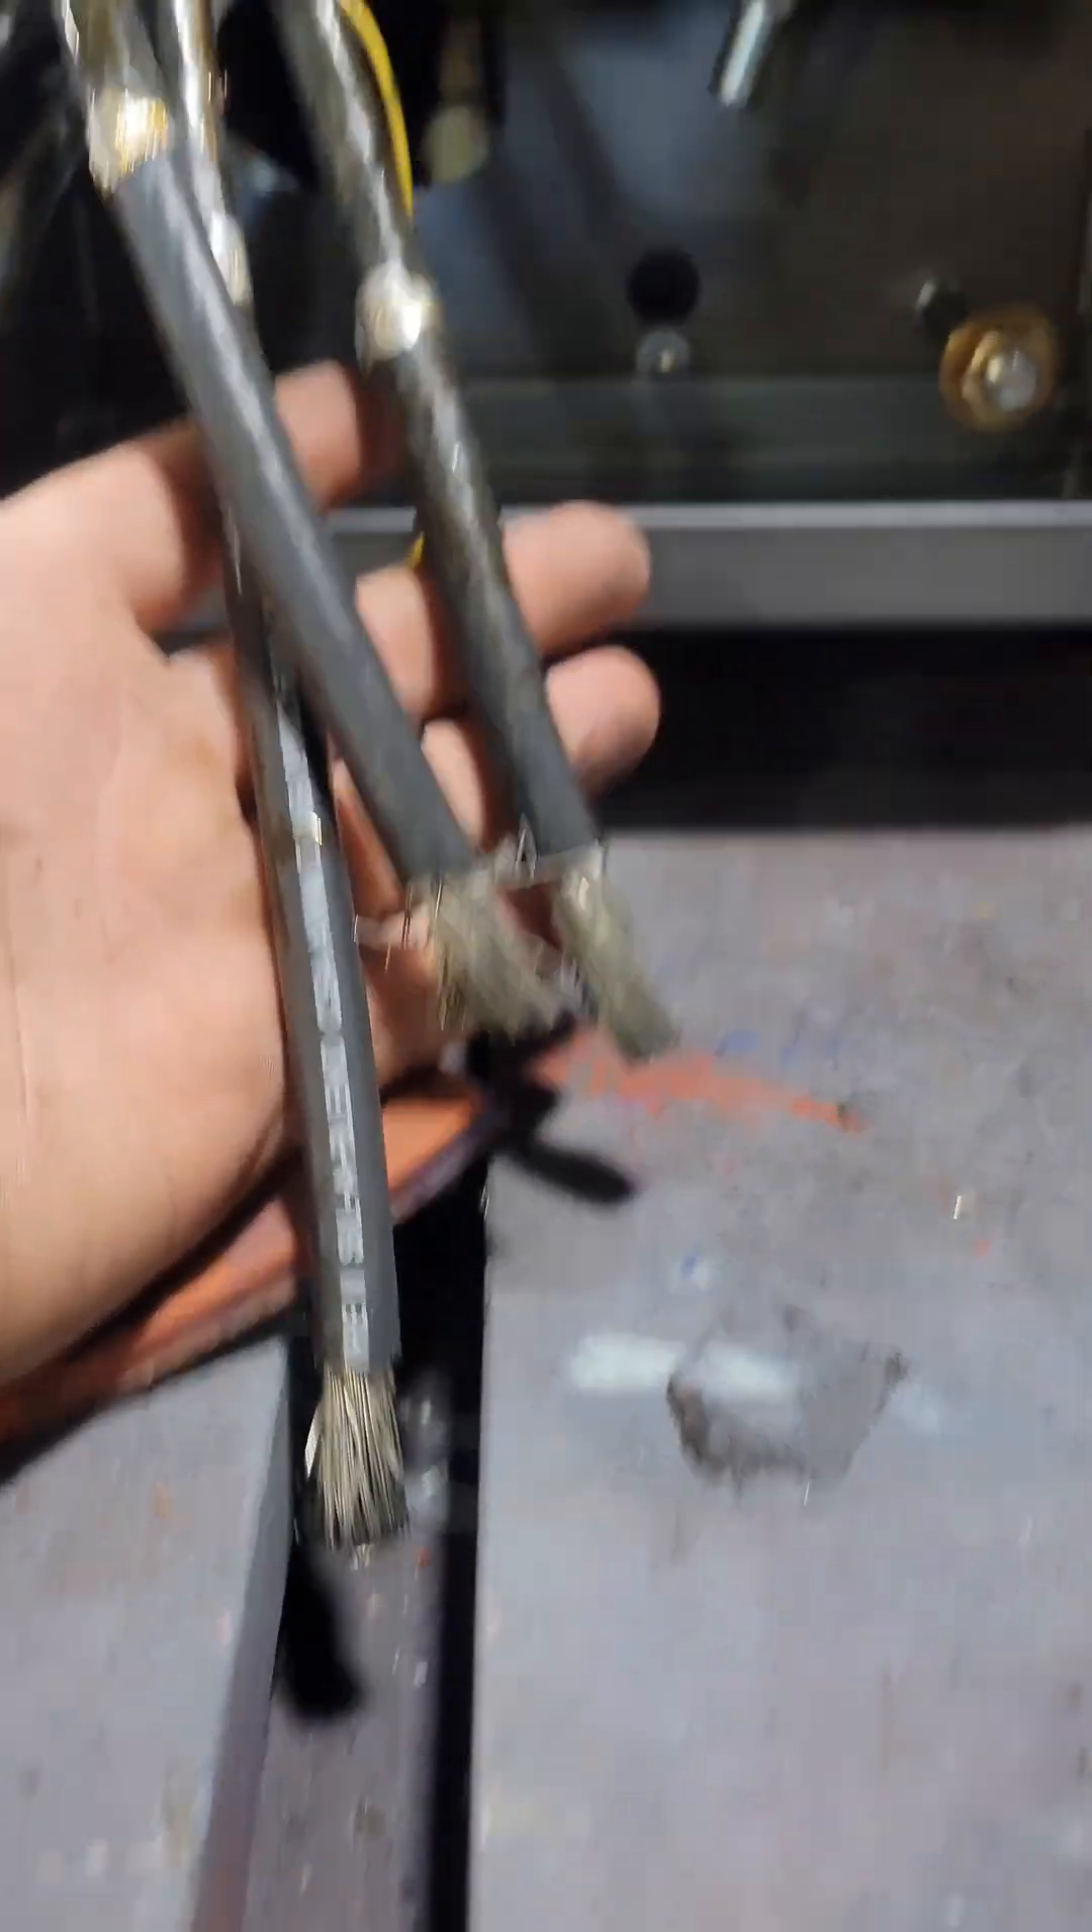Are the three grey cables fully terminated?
No.